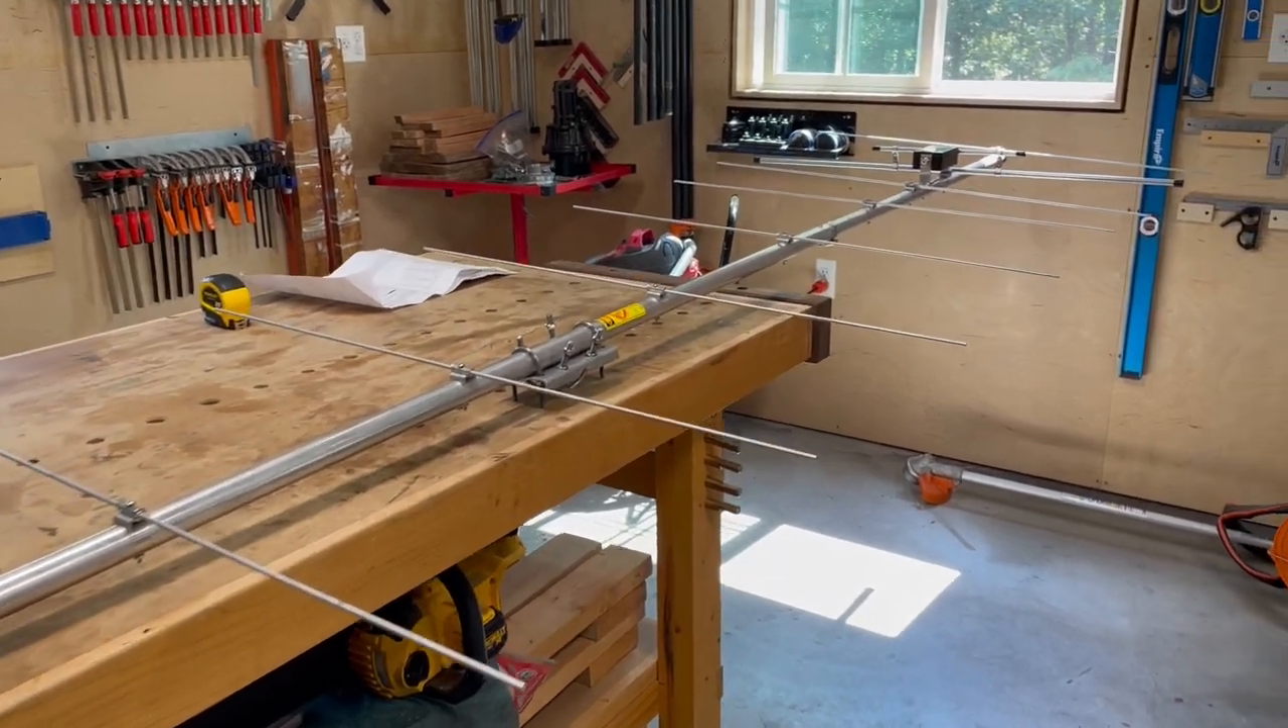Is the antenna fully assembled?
Yes.